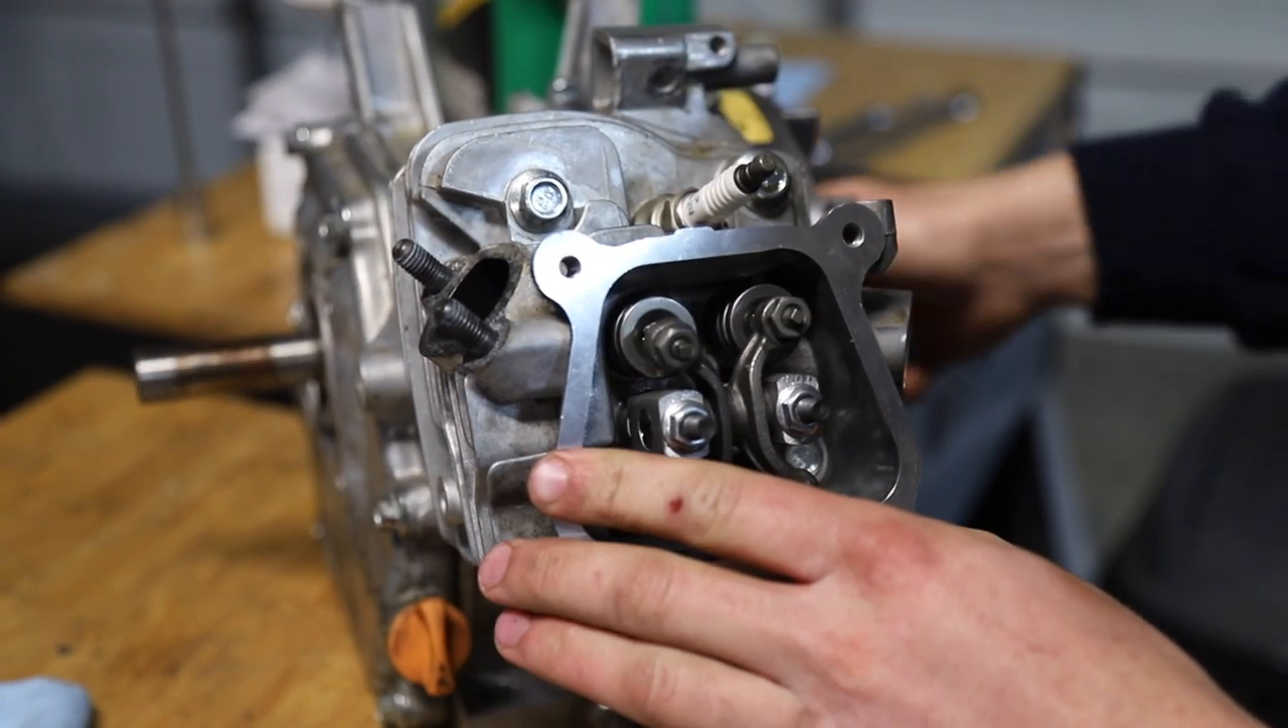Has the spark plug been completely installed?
Yes.